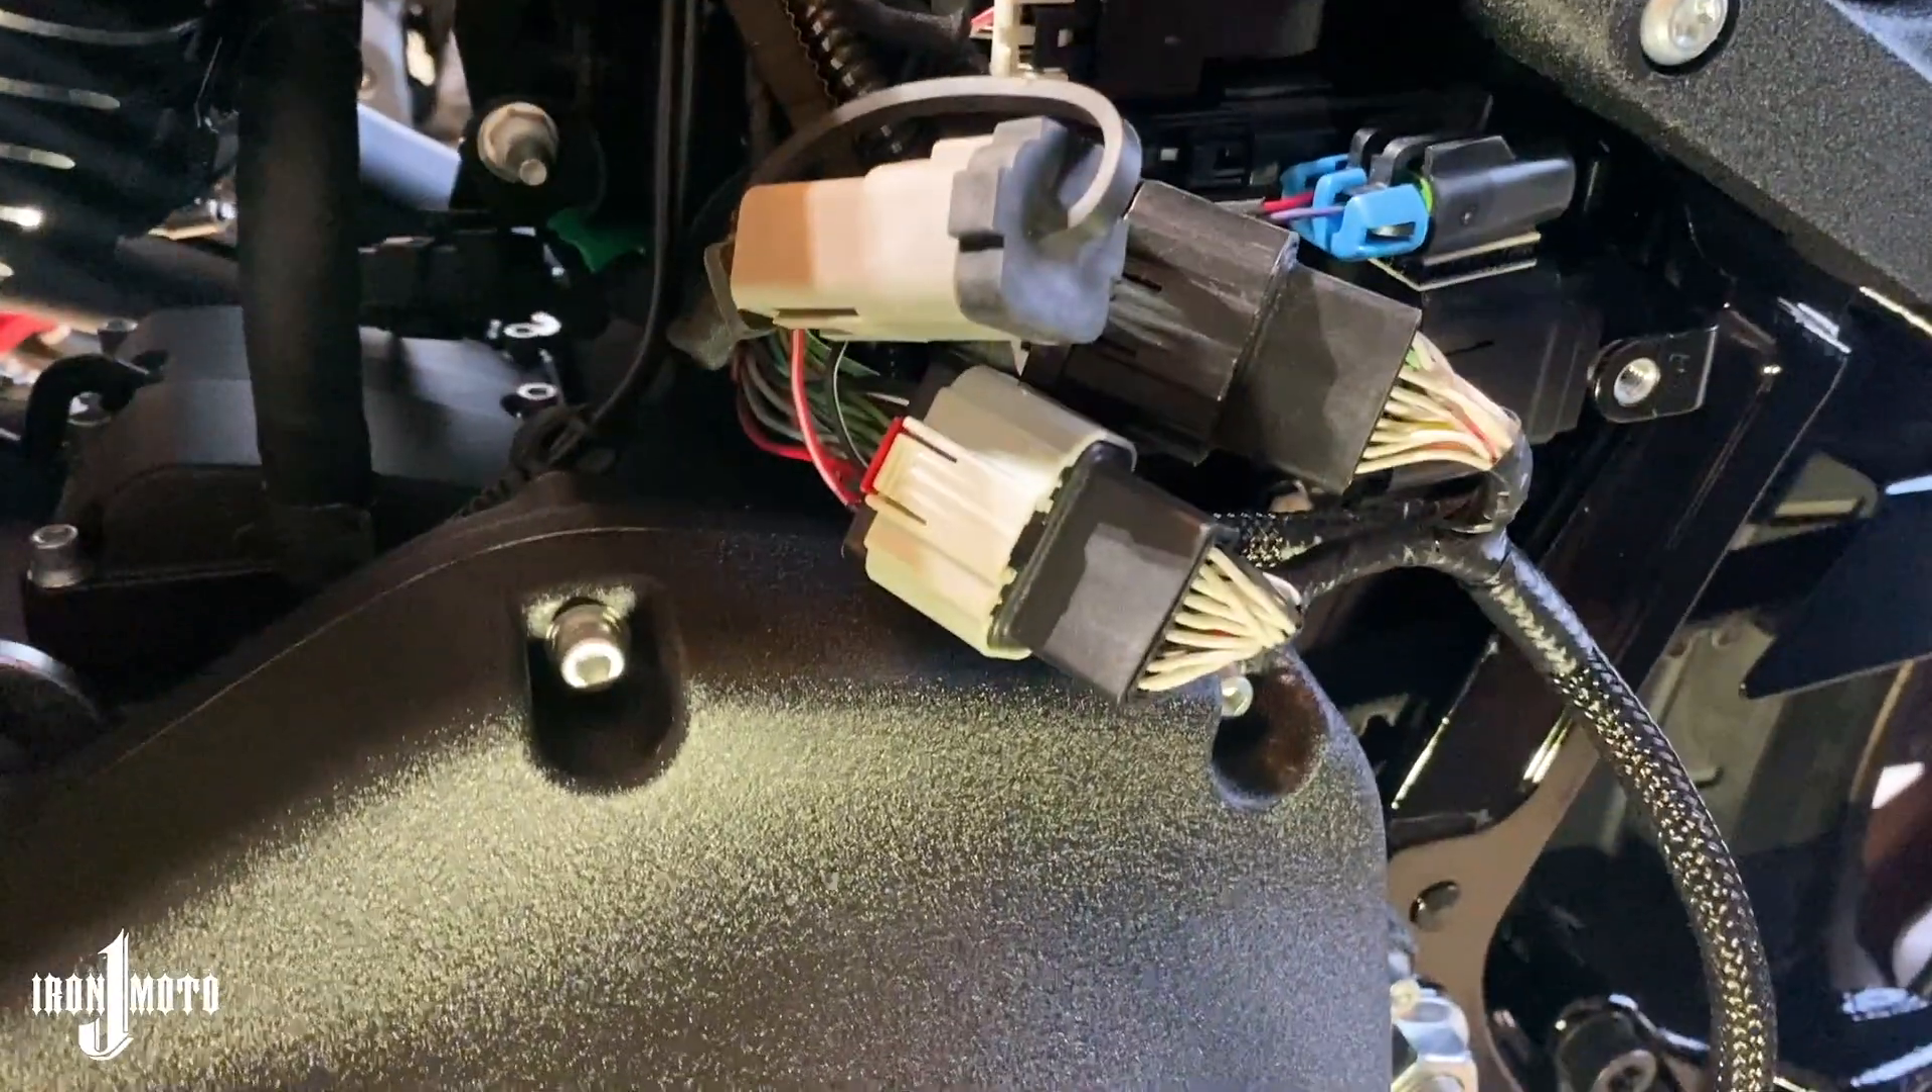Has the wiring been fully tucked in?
No.